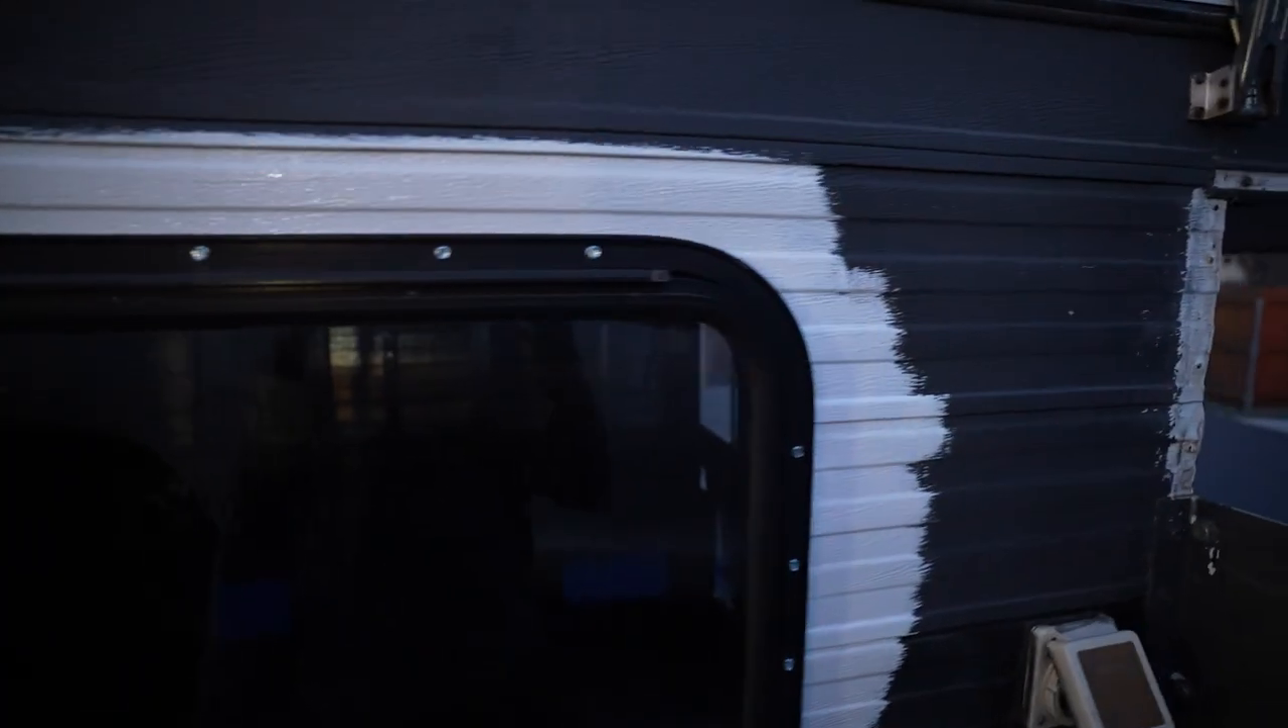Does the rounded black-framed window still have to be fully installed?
No.